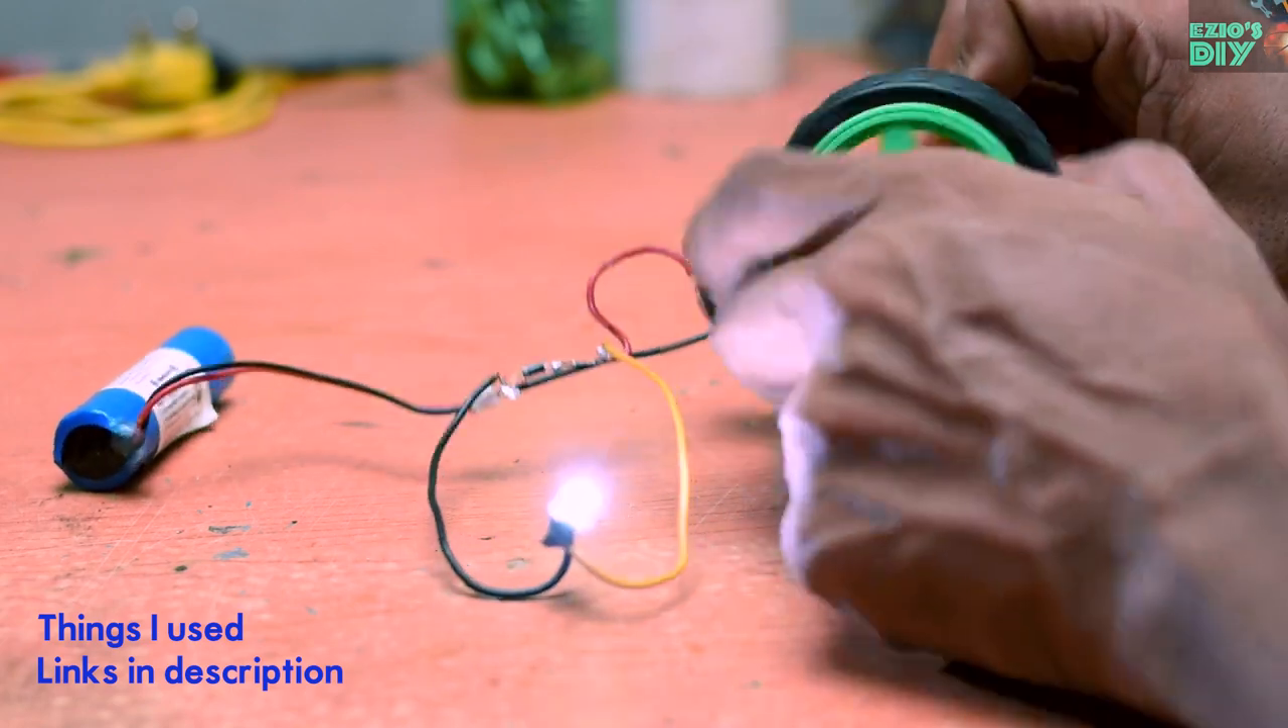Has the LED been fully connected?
Yes.